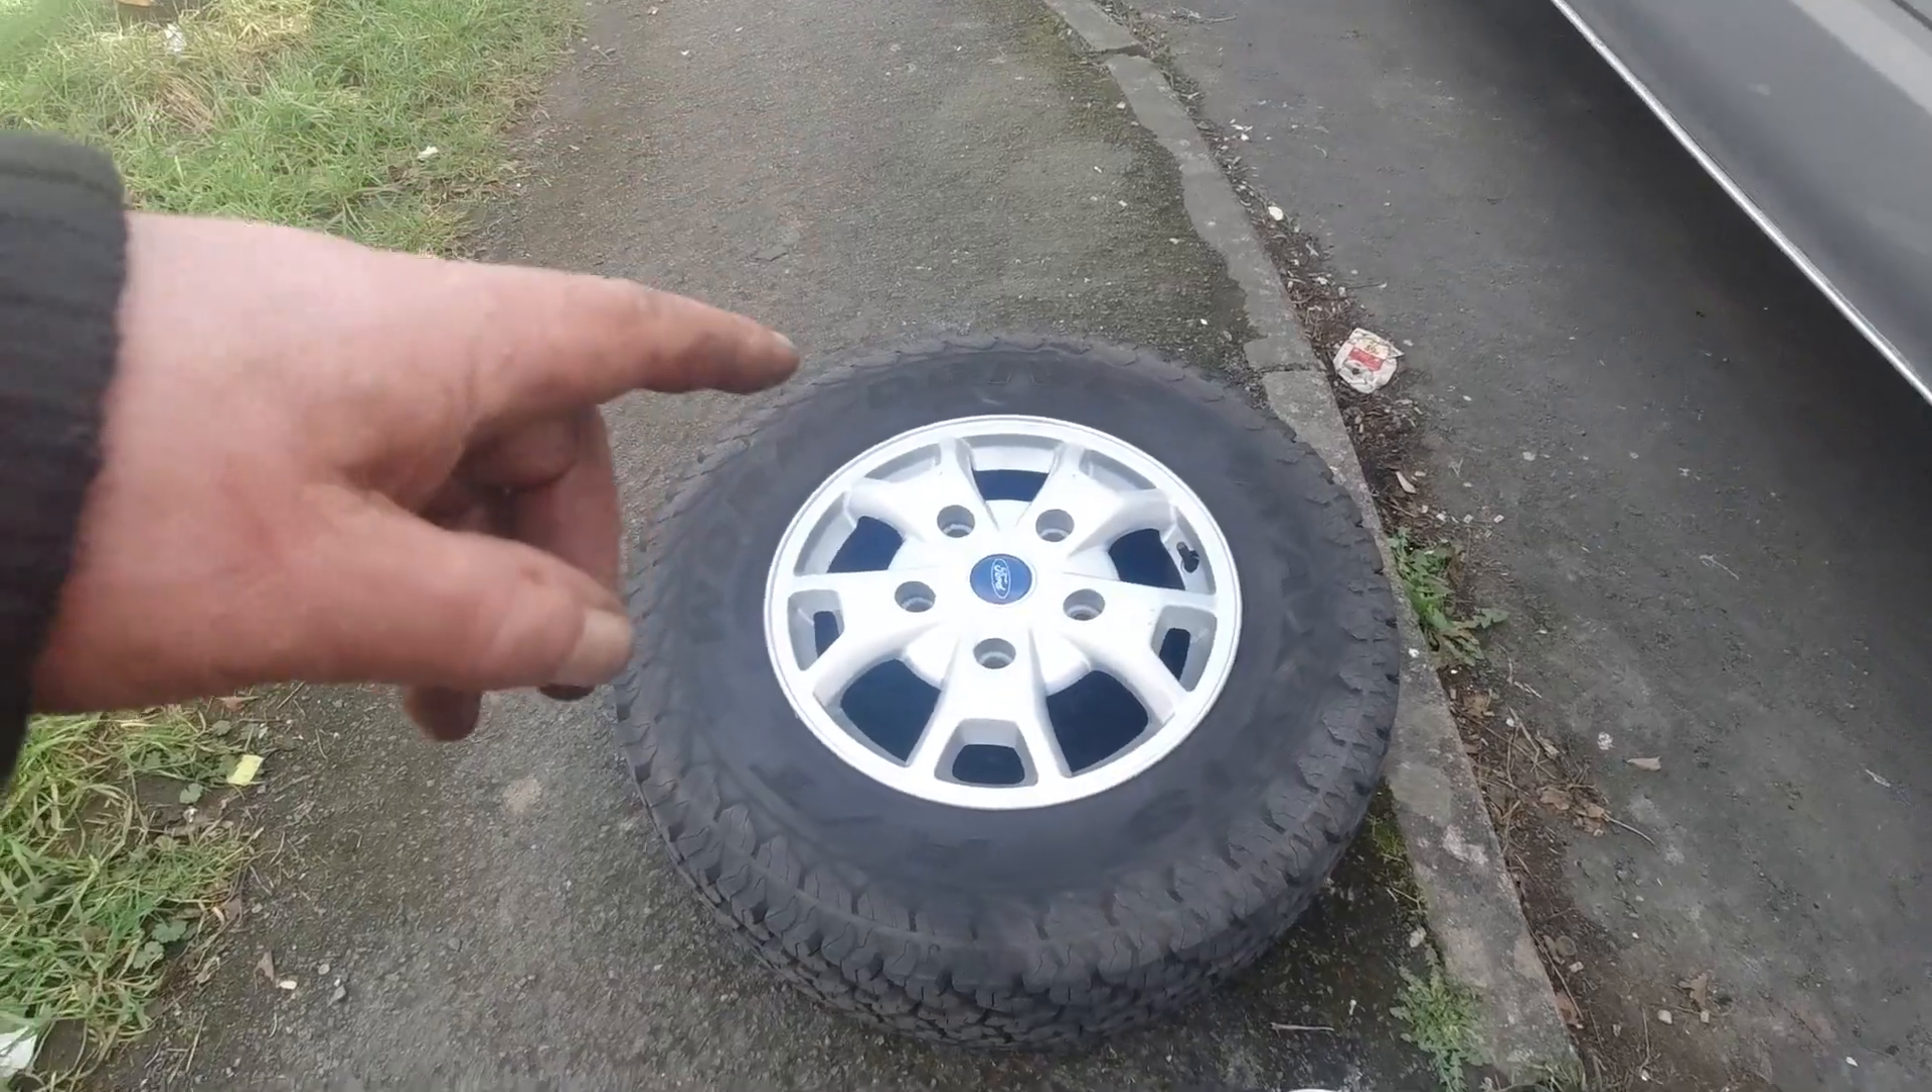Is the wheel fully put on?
No.